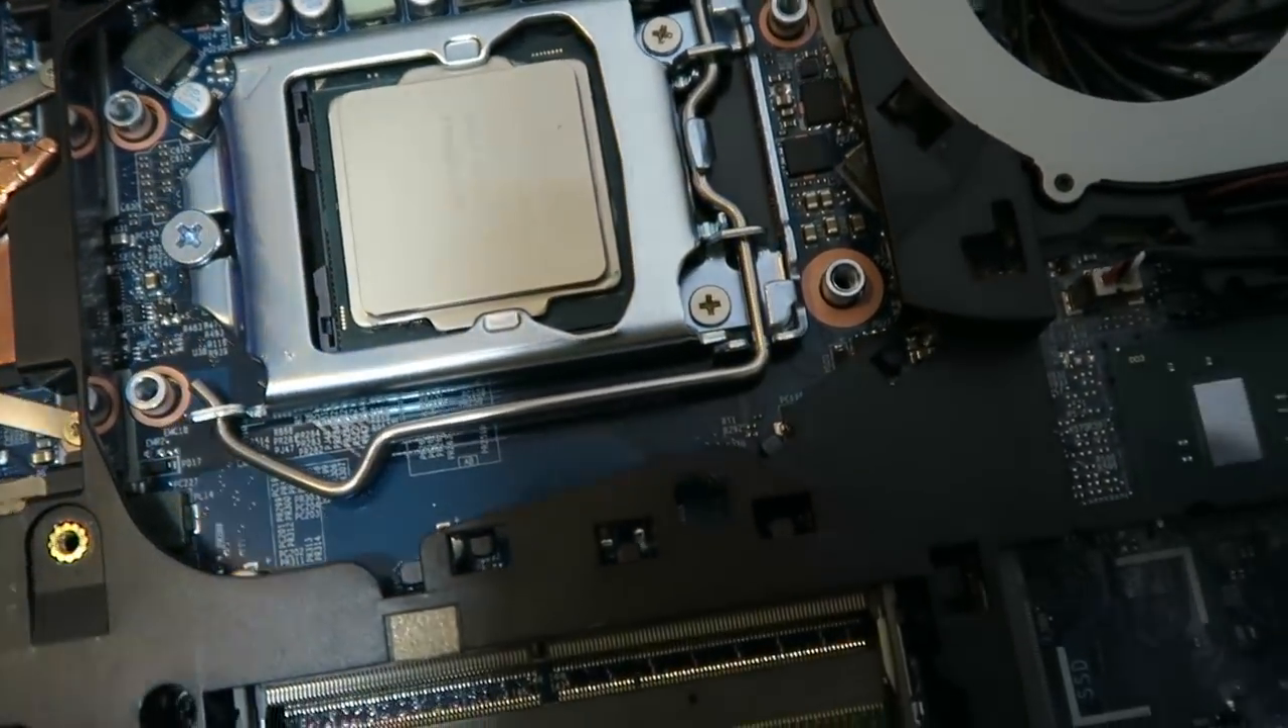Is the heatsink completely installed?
No.